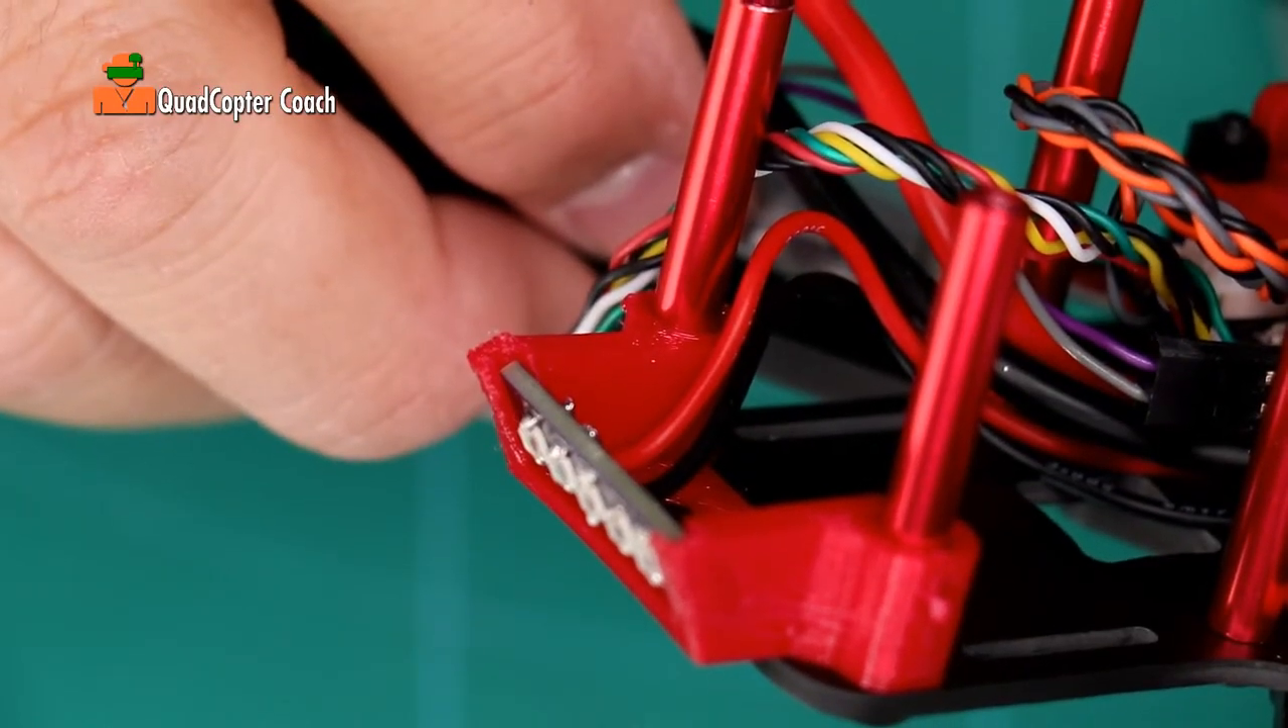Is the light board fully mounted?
Yes.